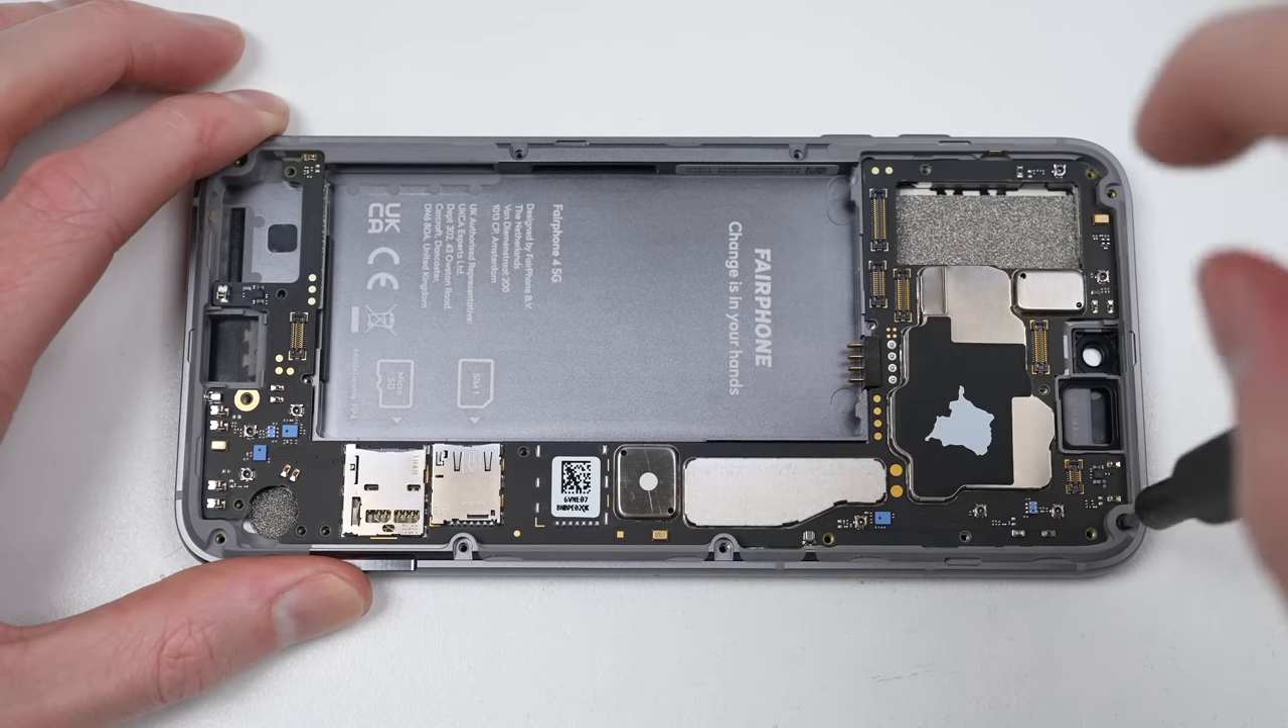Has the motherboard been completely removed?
No.